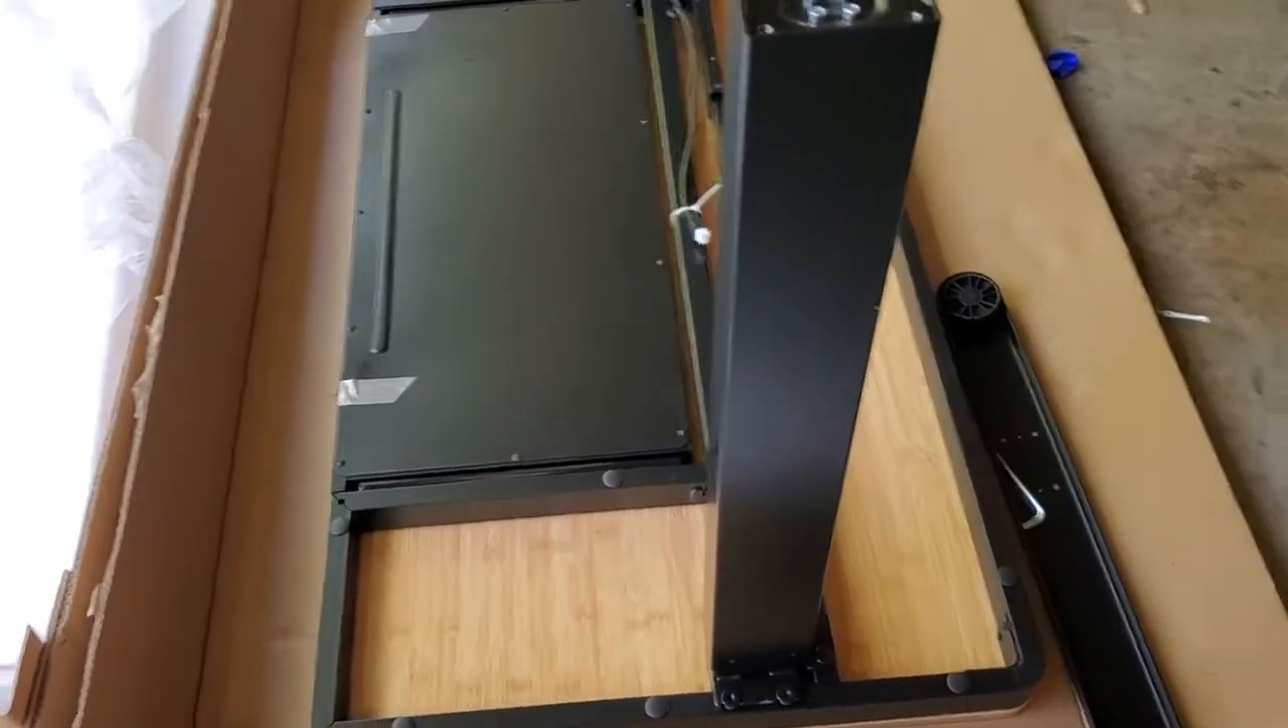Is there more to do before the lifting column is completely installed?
No.